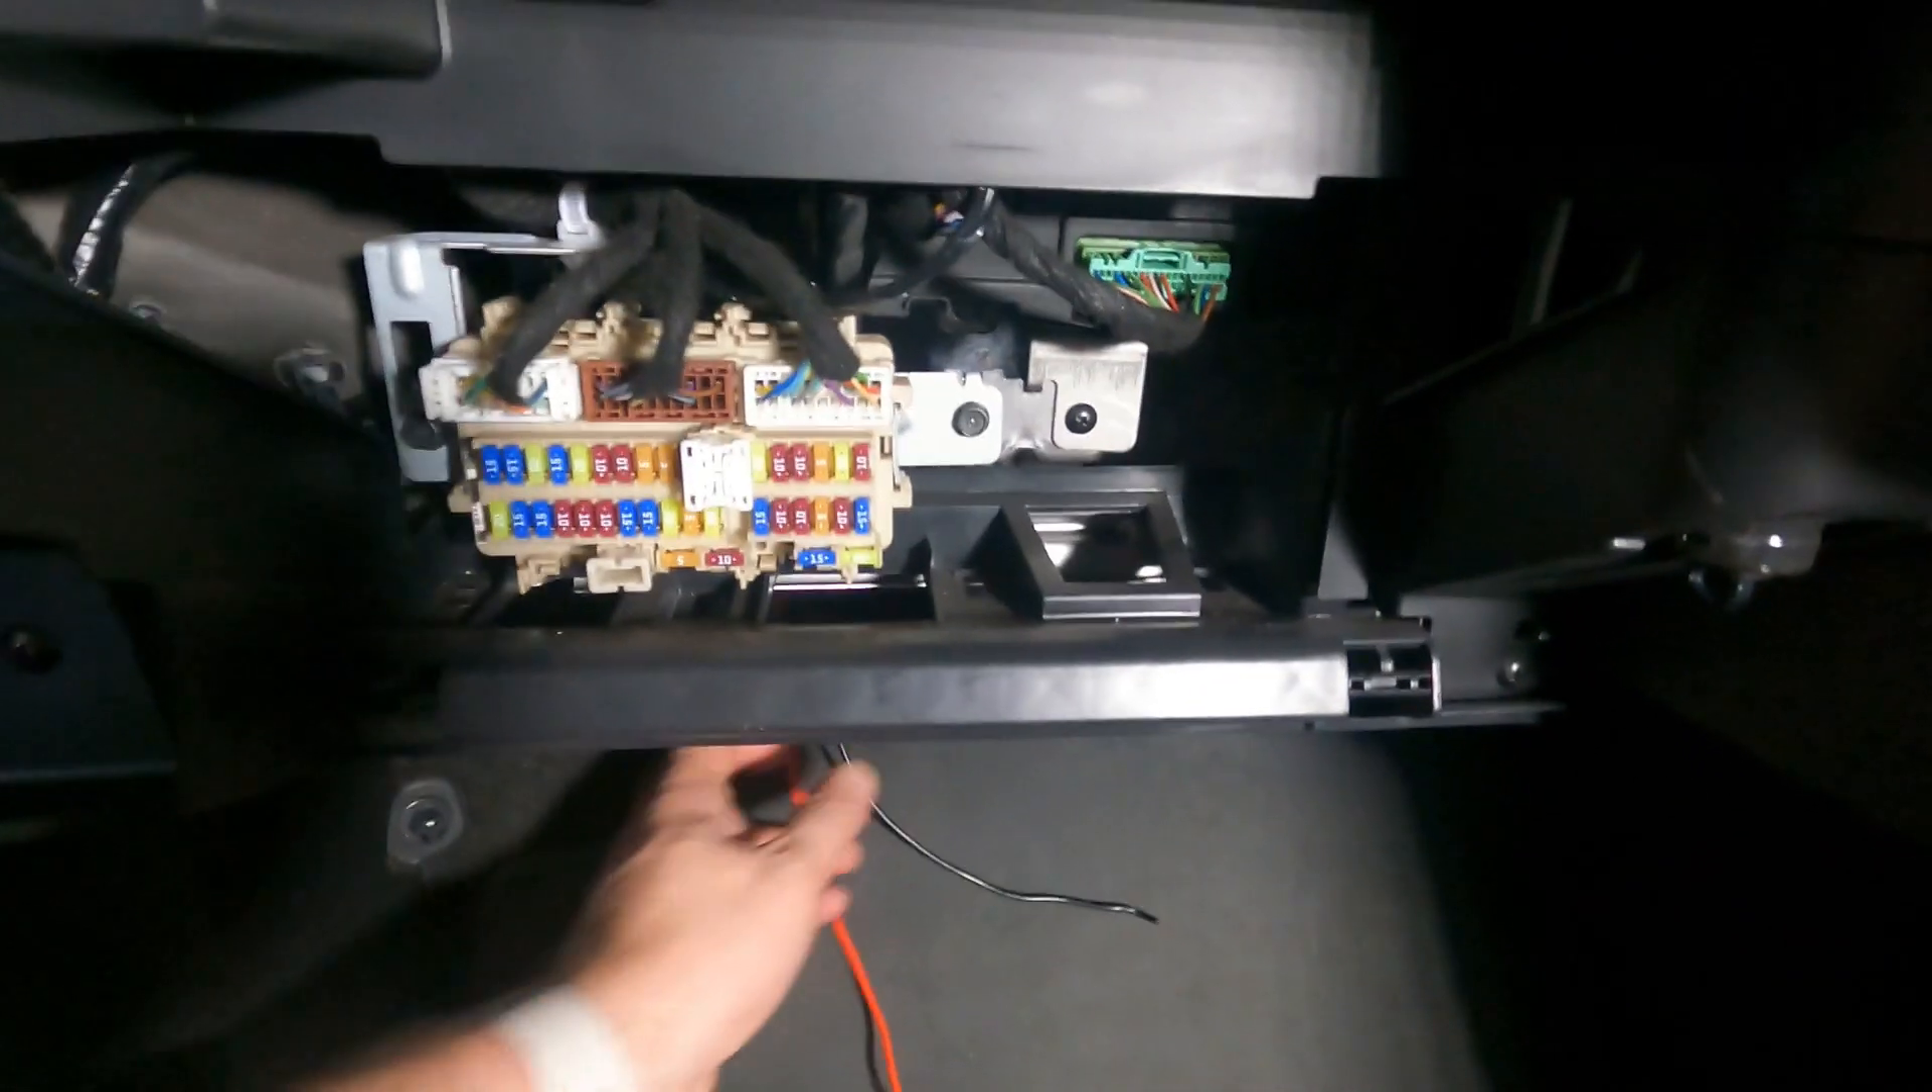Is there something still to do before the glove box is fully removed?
No.